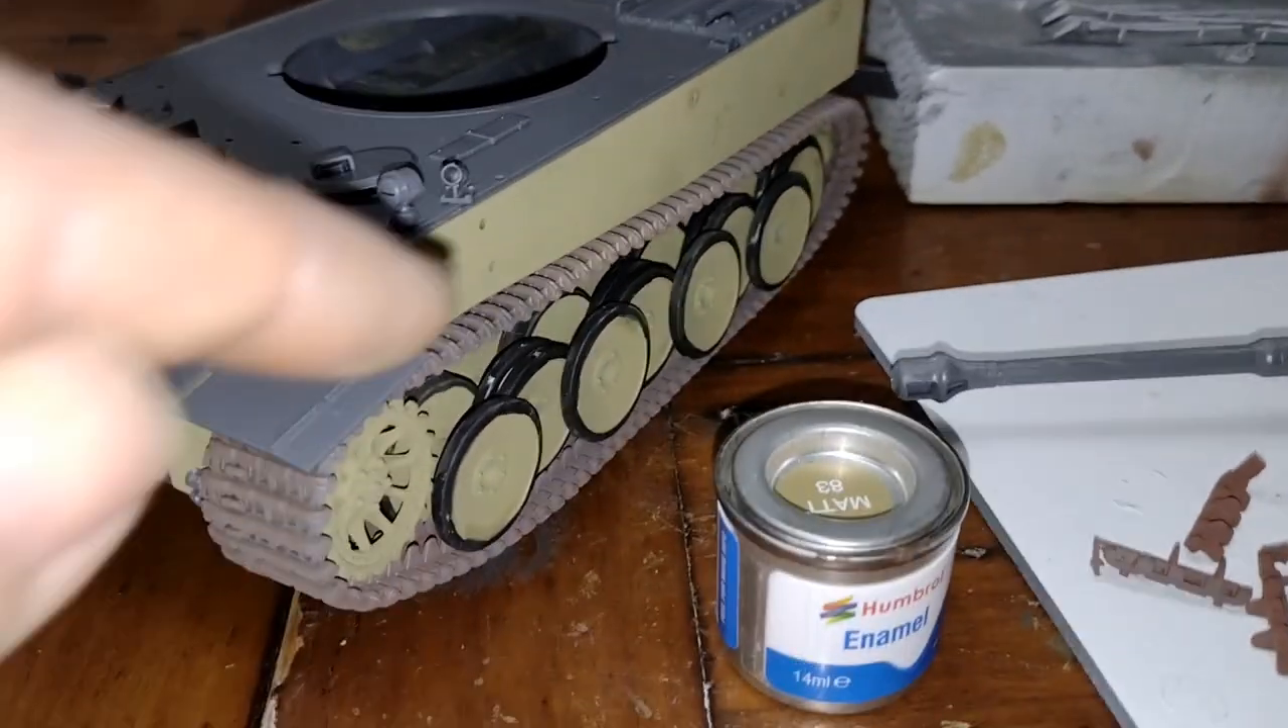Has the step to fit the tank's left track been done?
Yes.